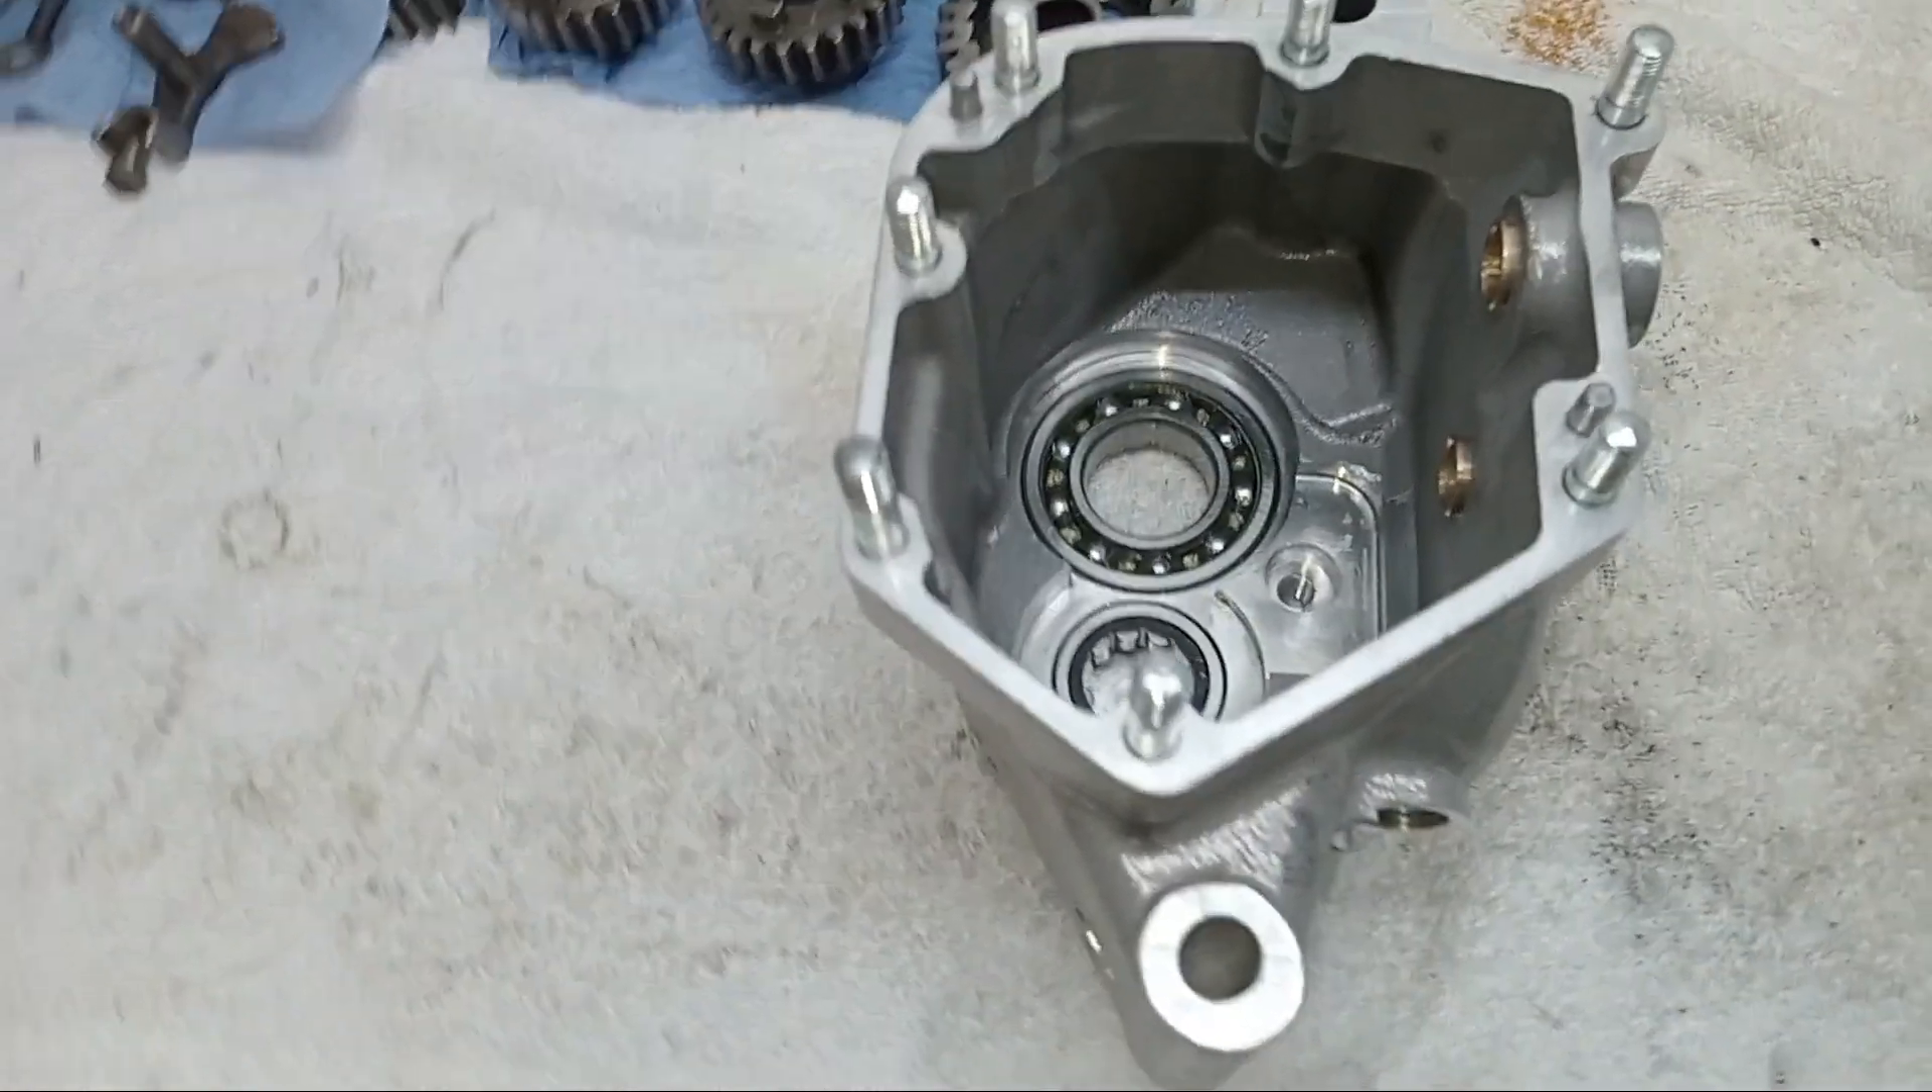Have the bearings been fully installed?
Yes.